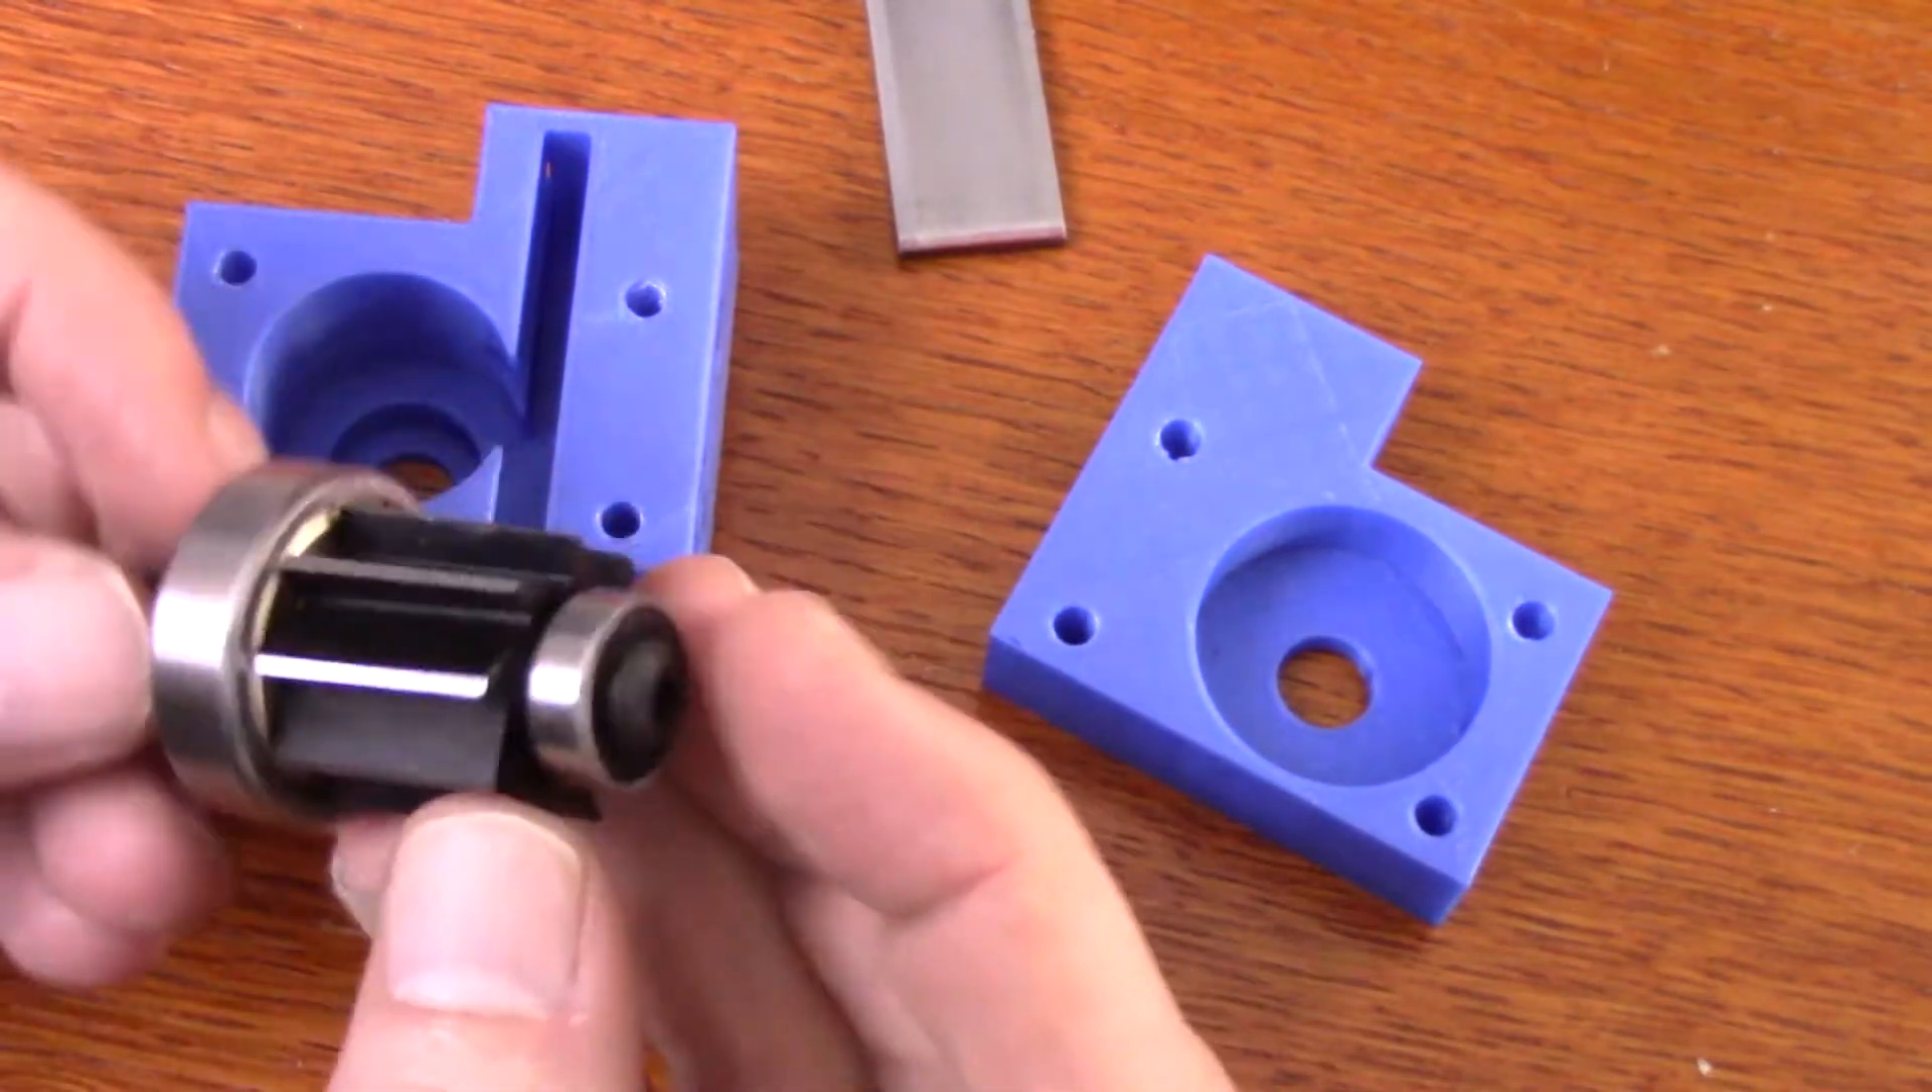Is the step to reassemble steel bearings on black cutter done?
Yes.